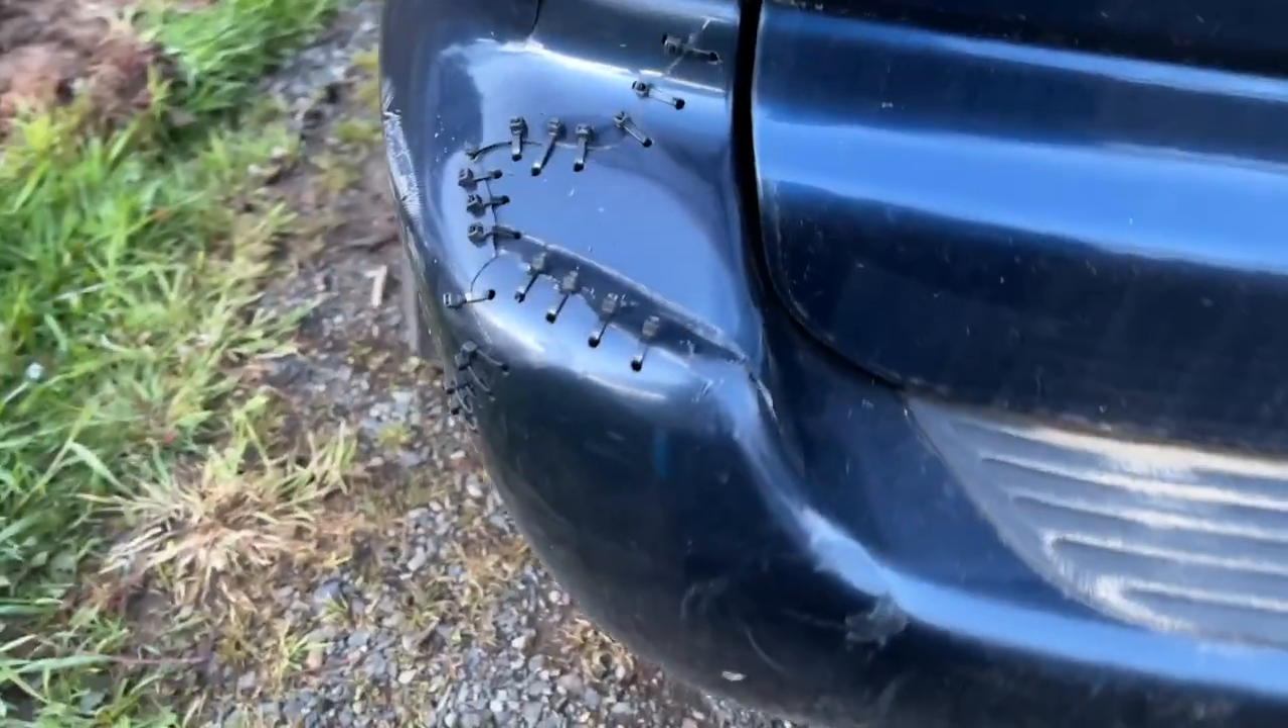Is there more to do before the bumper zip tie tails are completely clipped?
No.